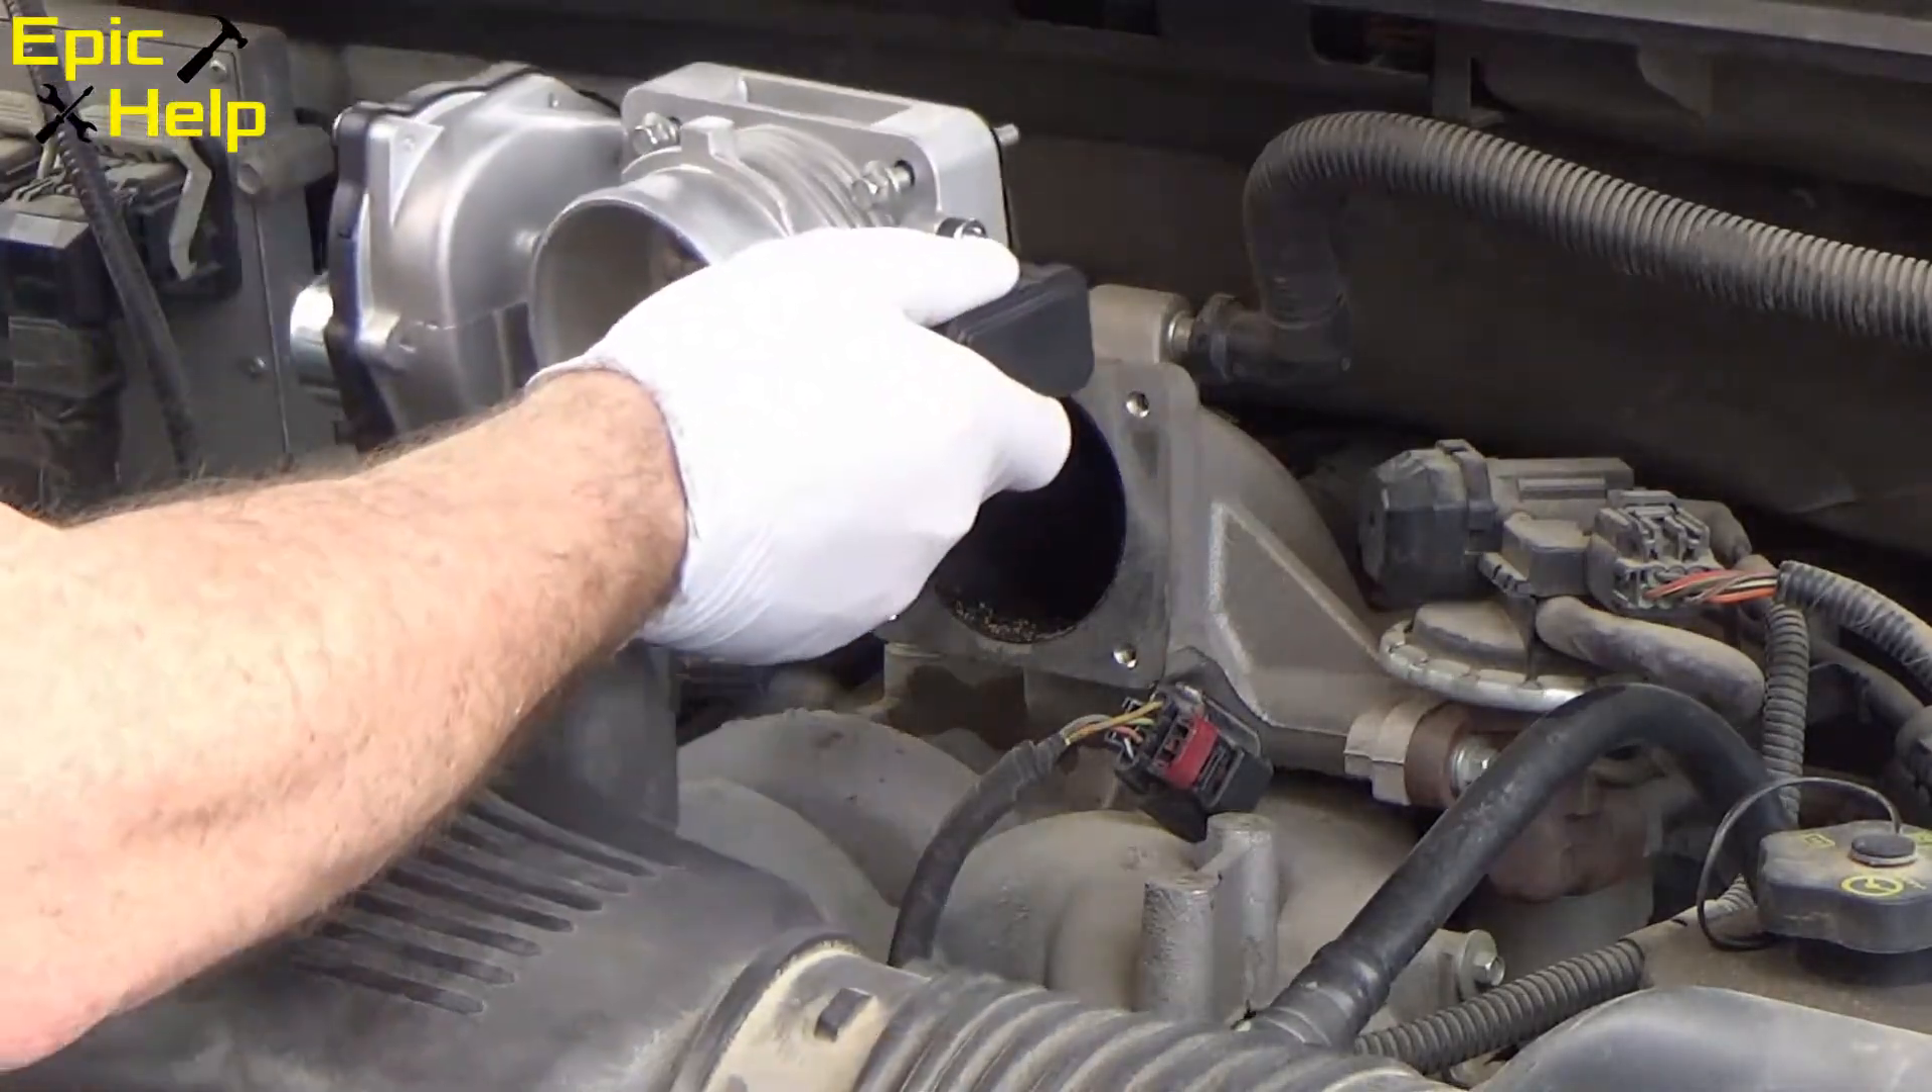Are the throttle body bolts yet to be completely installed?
Yes.